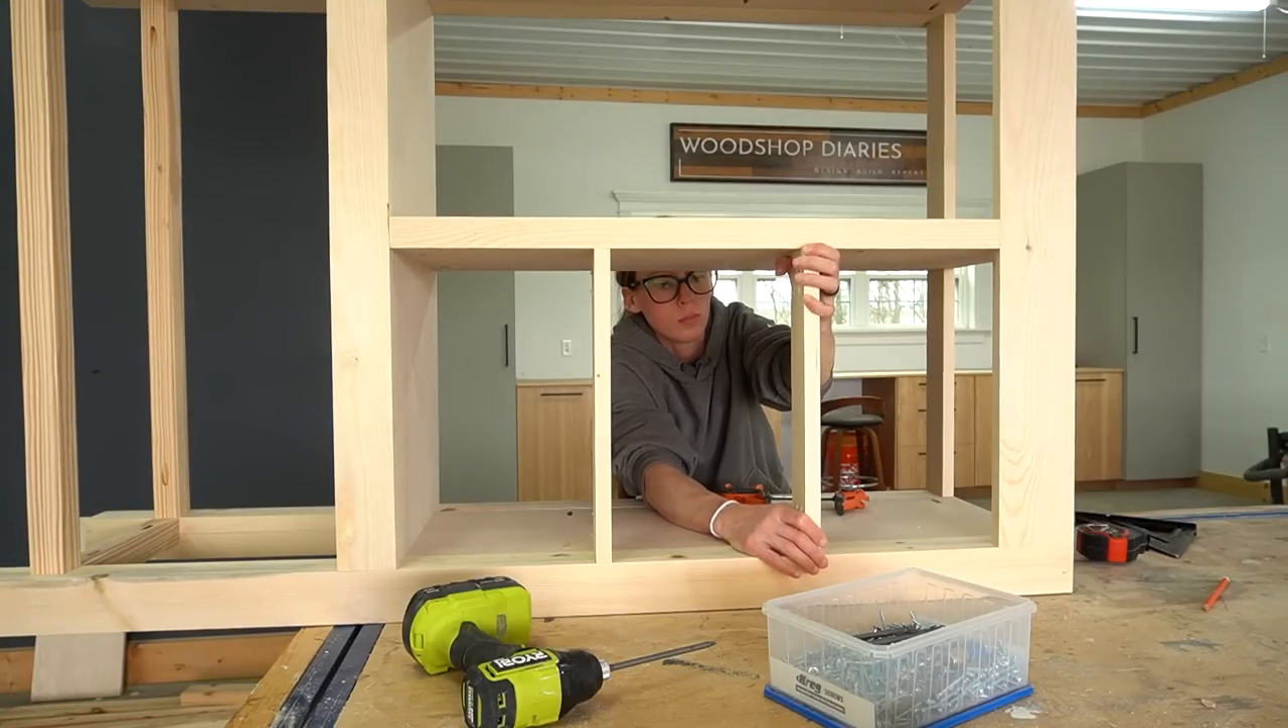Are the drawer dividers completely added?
No.